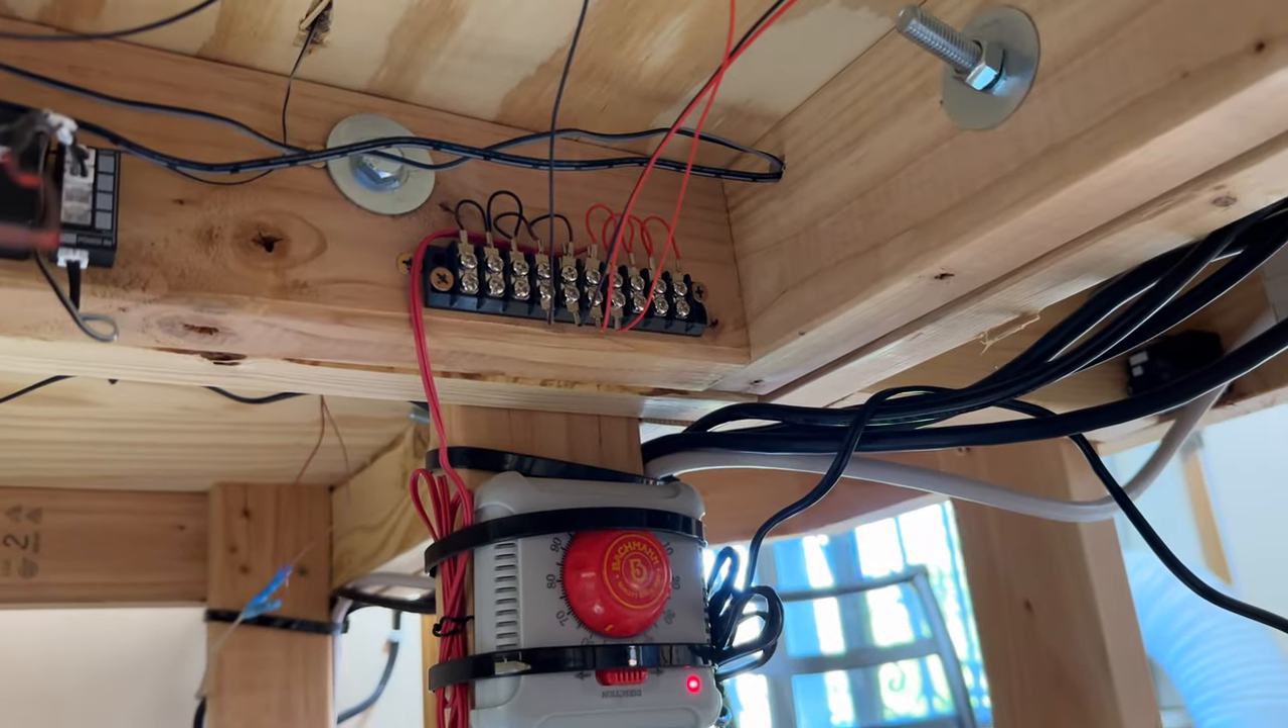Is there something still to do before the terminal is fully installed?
No.